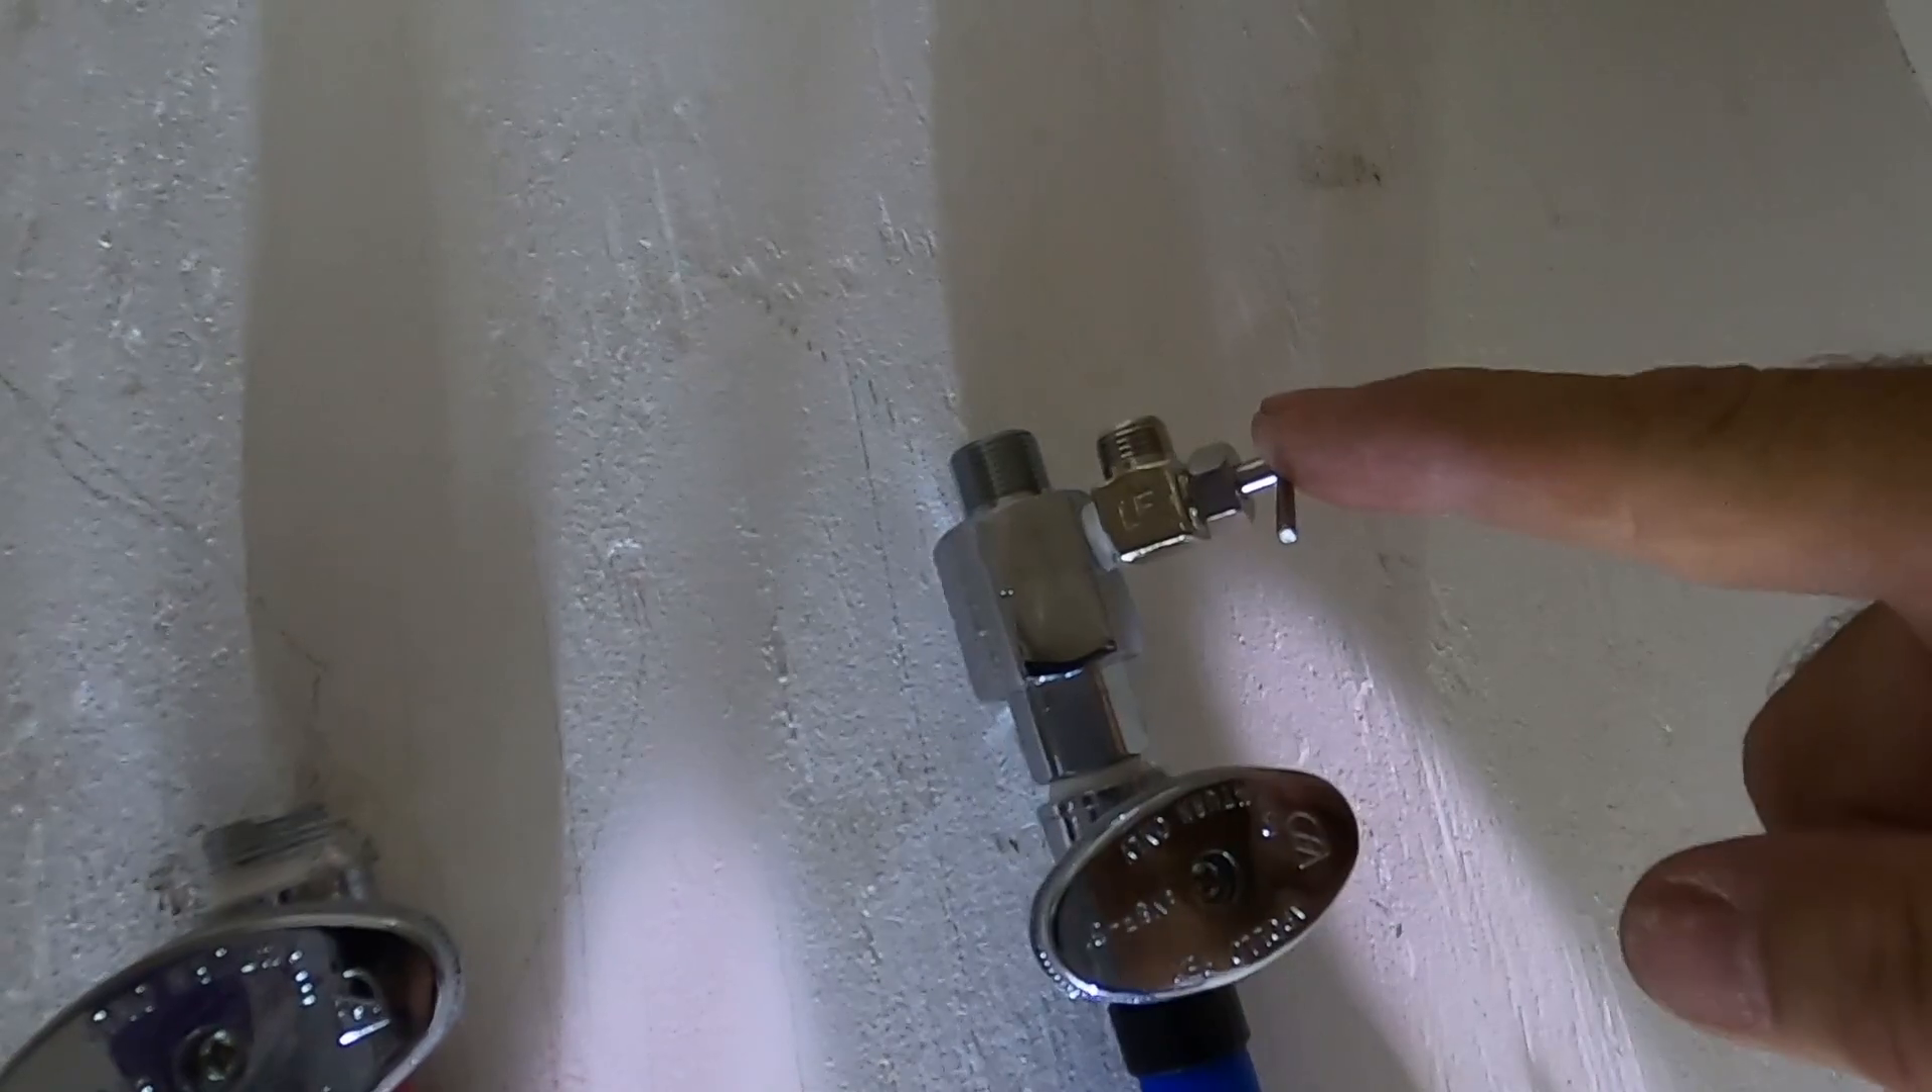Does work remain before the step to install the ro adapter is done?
No.